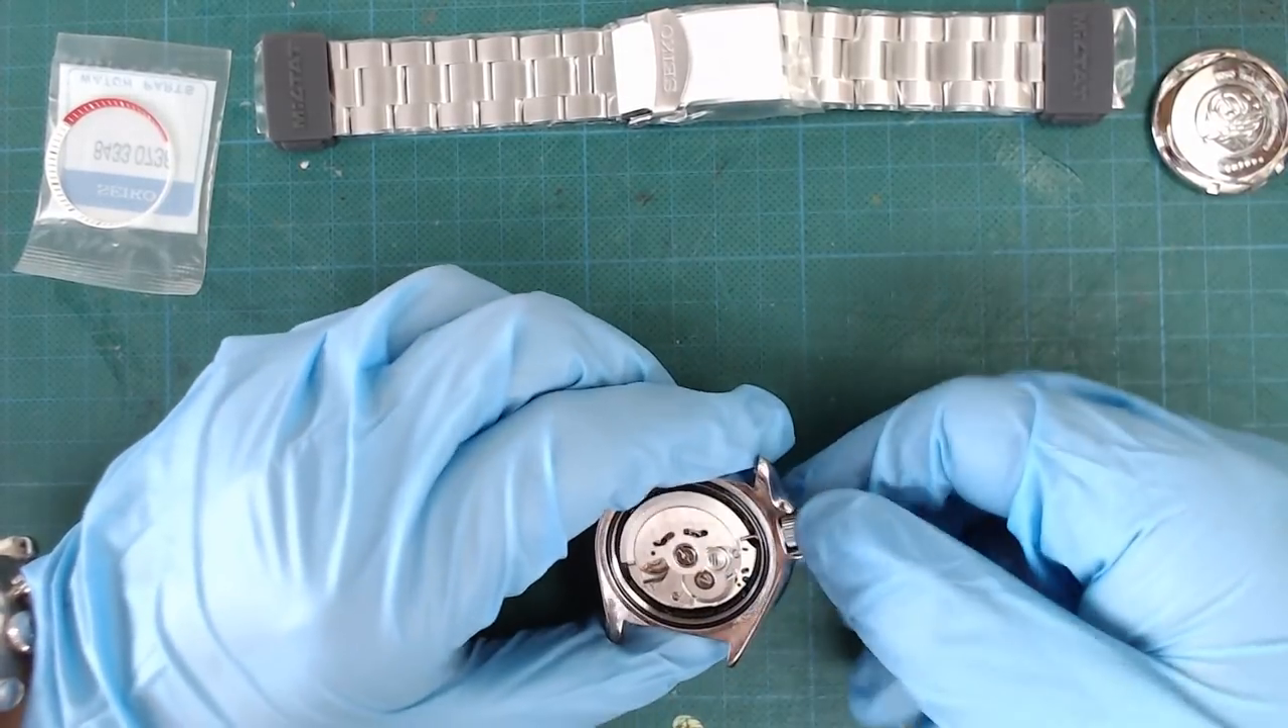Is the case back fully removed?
Yes.